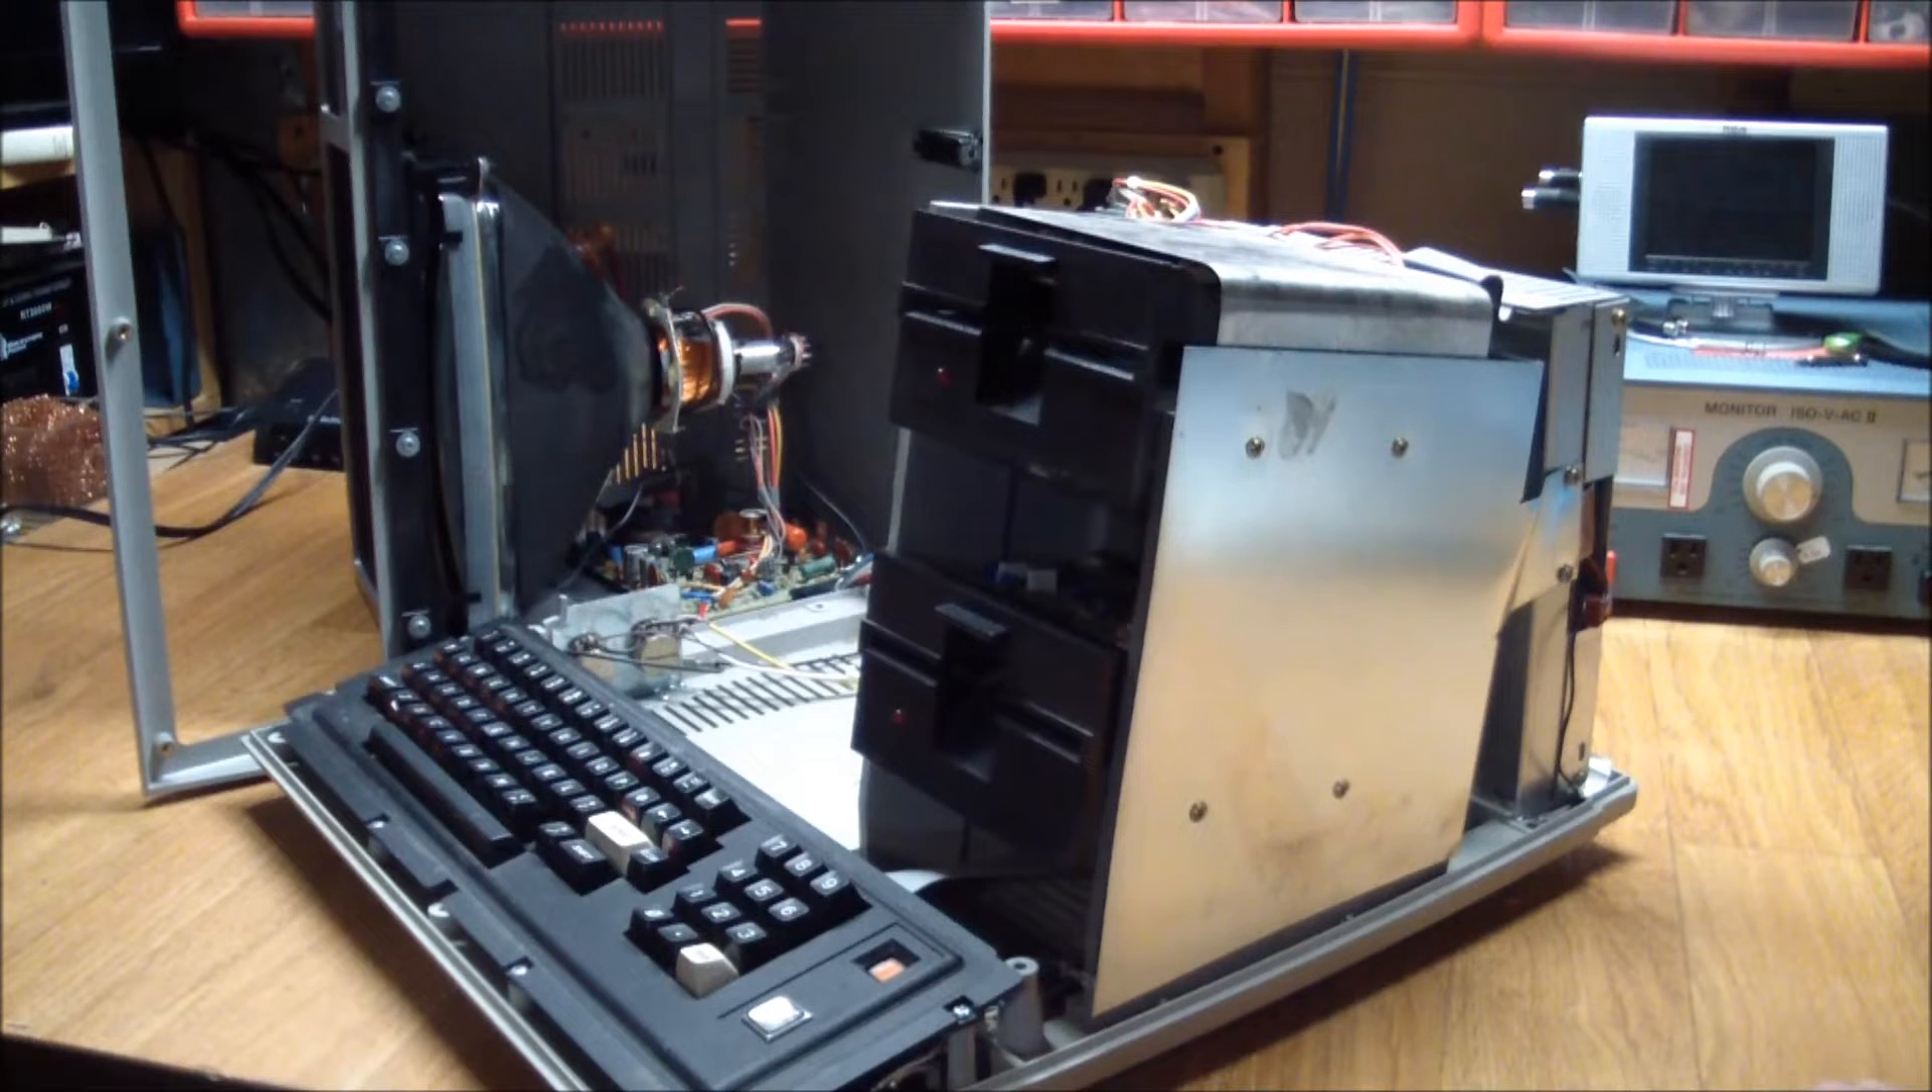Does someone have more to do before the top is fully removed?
No.